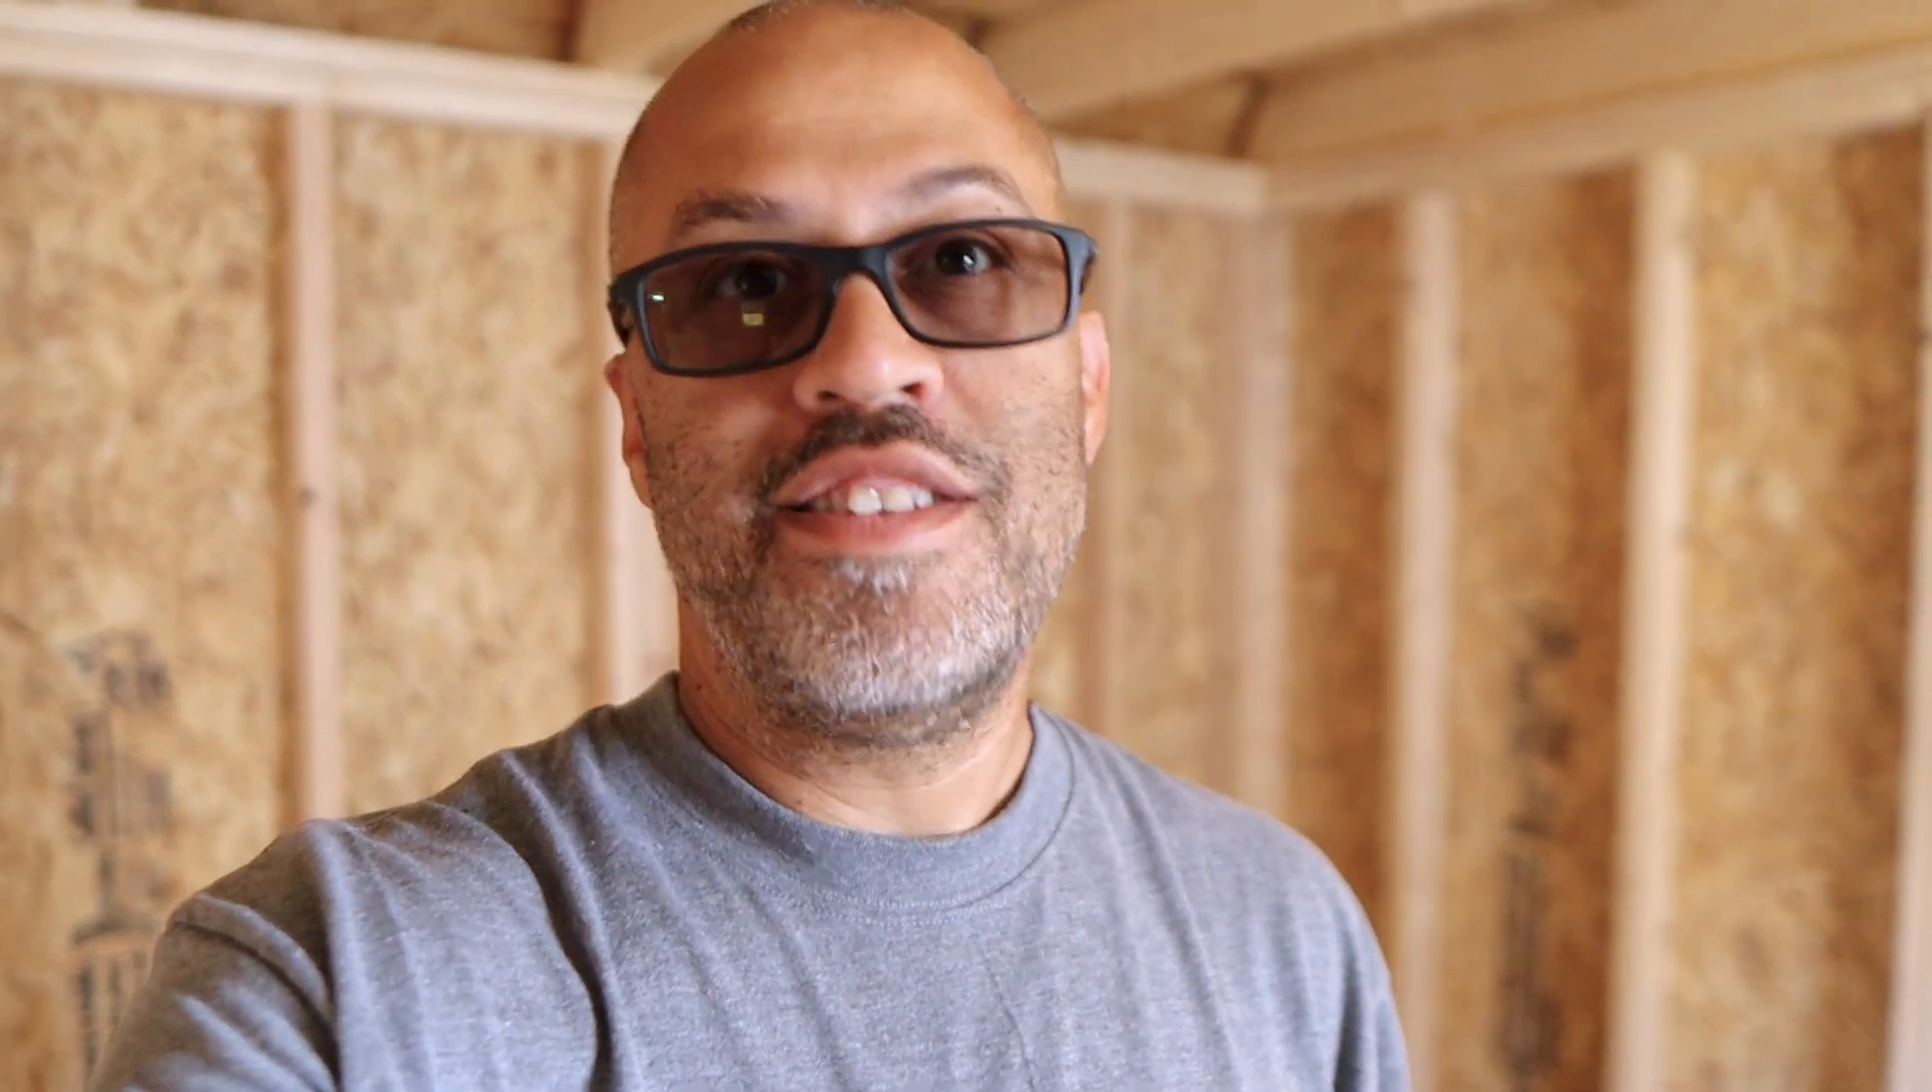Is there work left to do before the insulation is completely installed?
Yes.